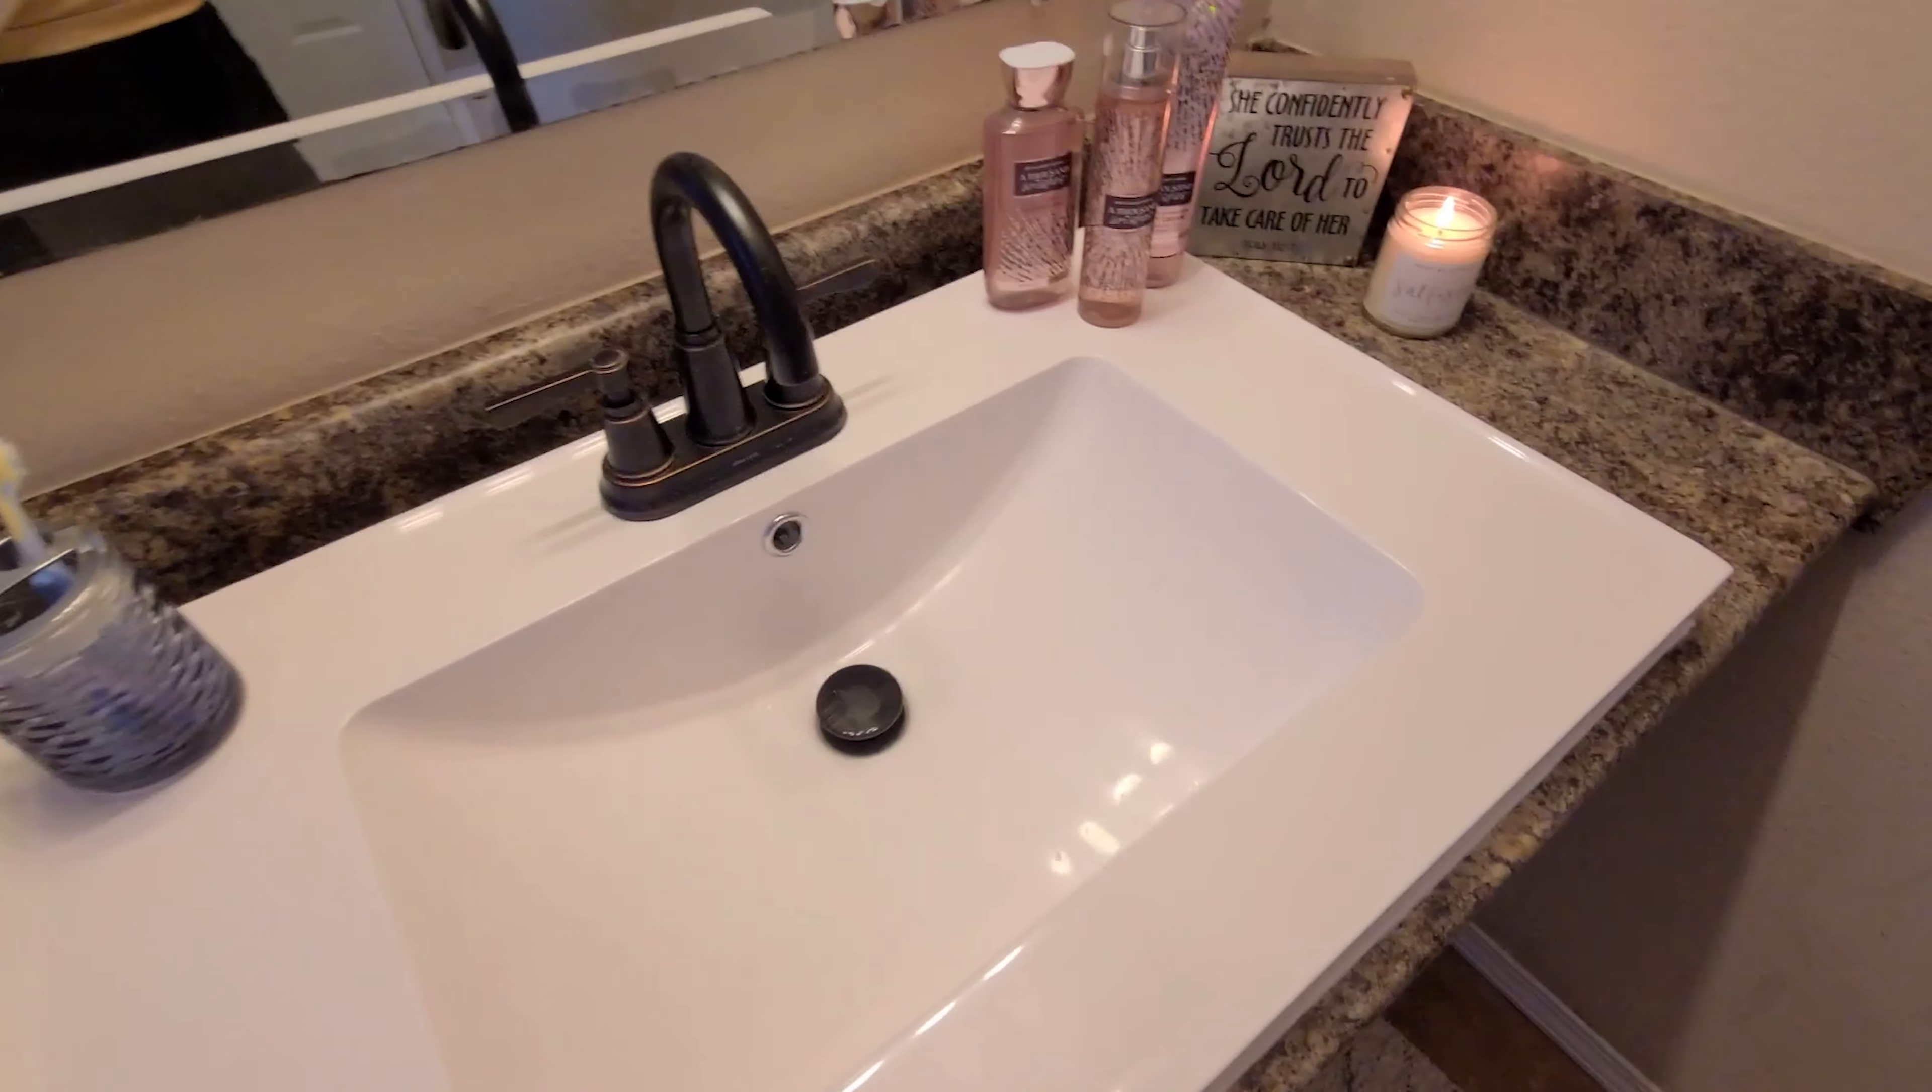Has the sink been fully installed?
Yes.